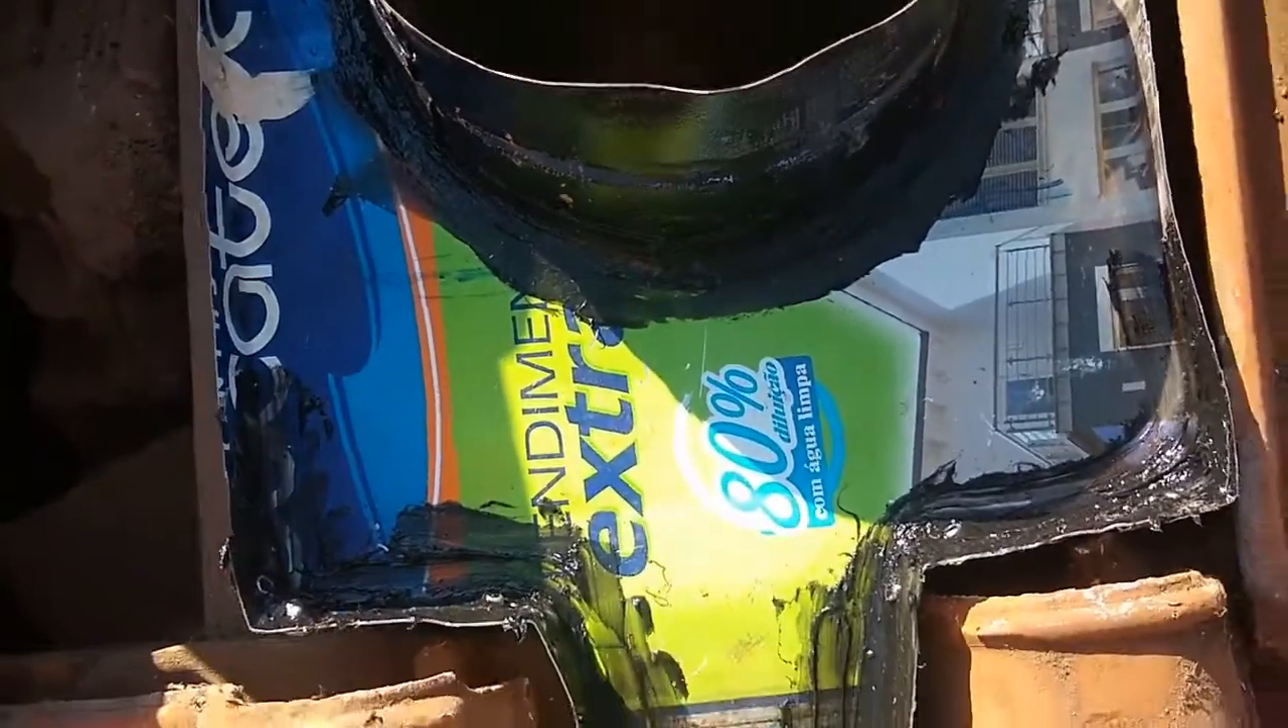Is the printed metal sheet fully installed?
Yes.